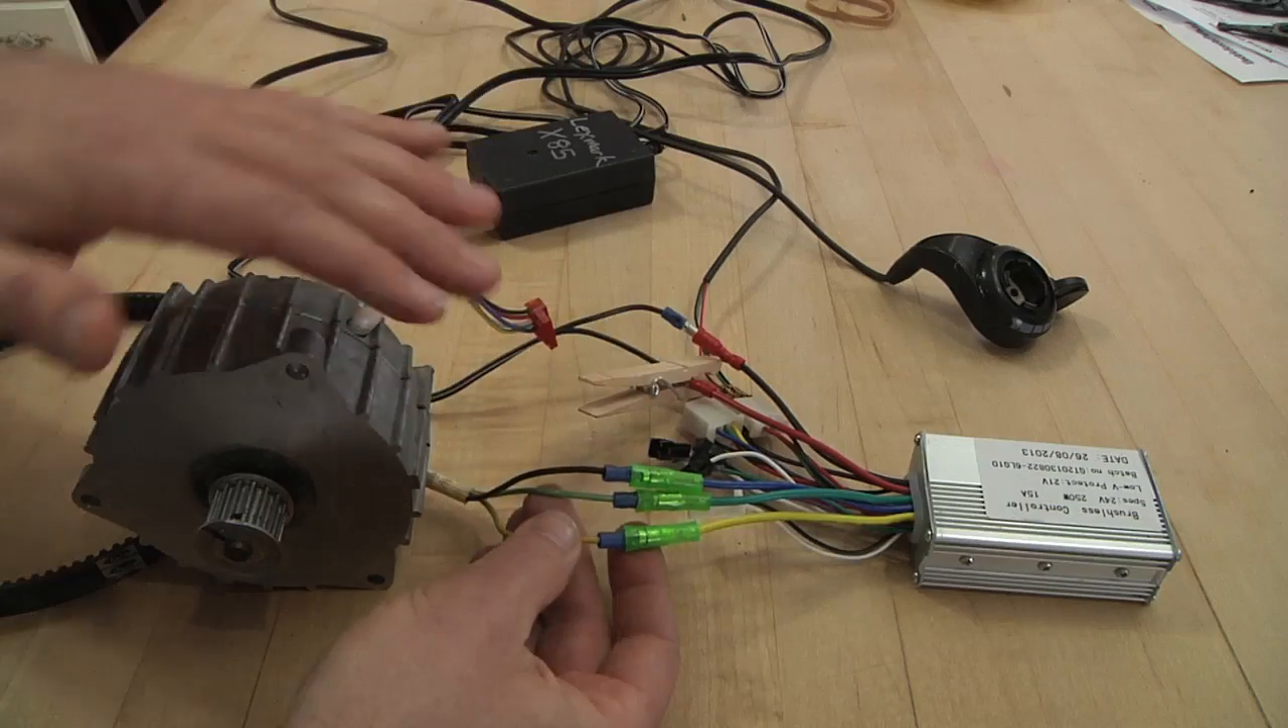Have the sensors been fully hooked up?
No.